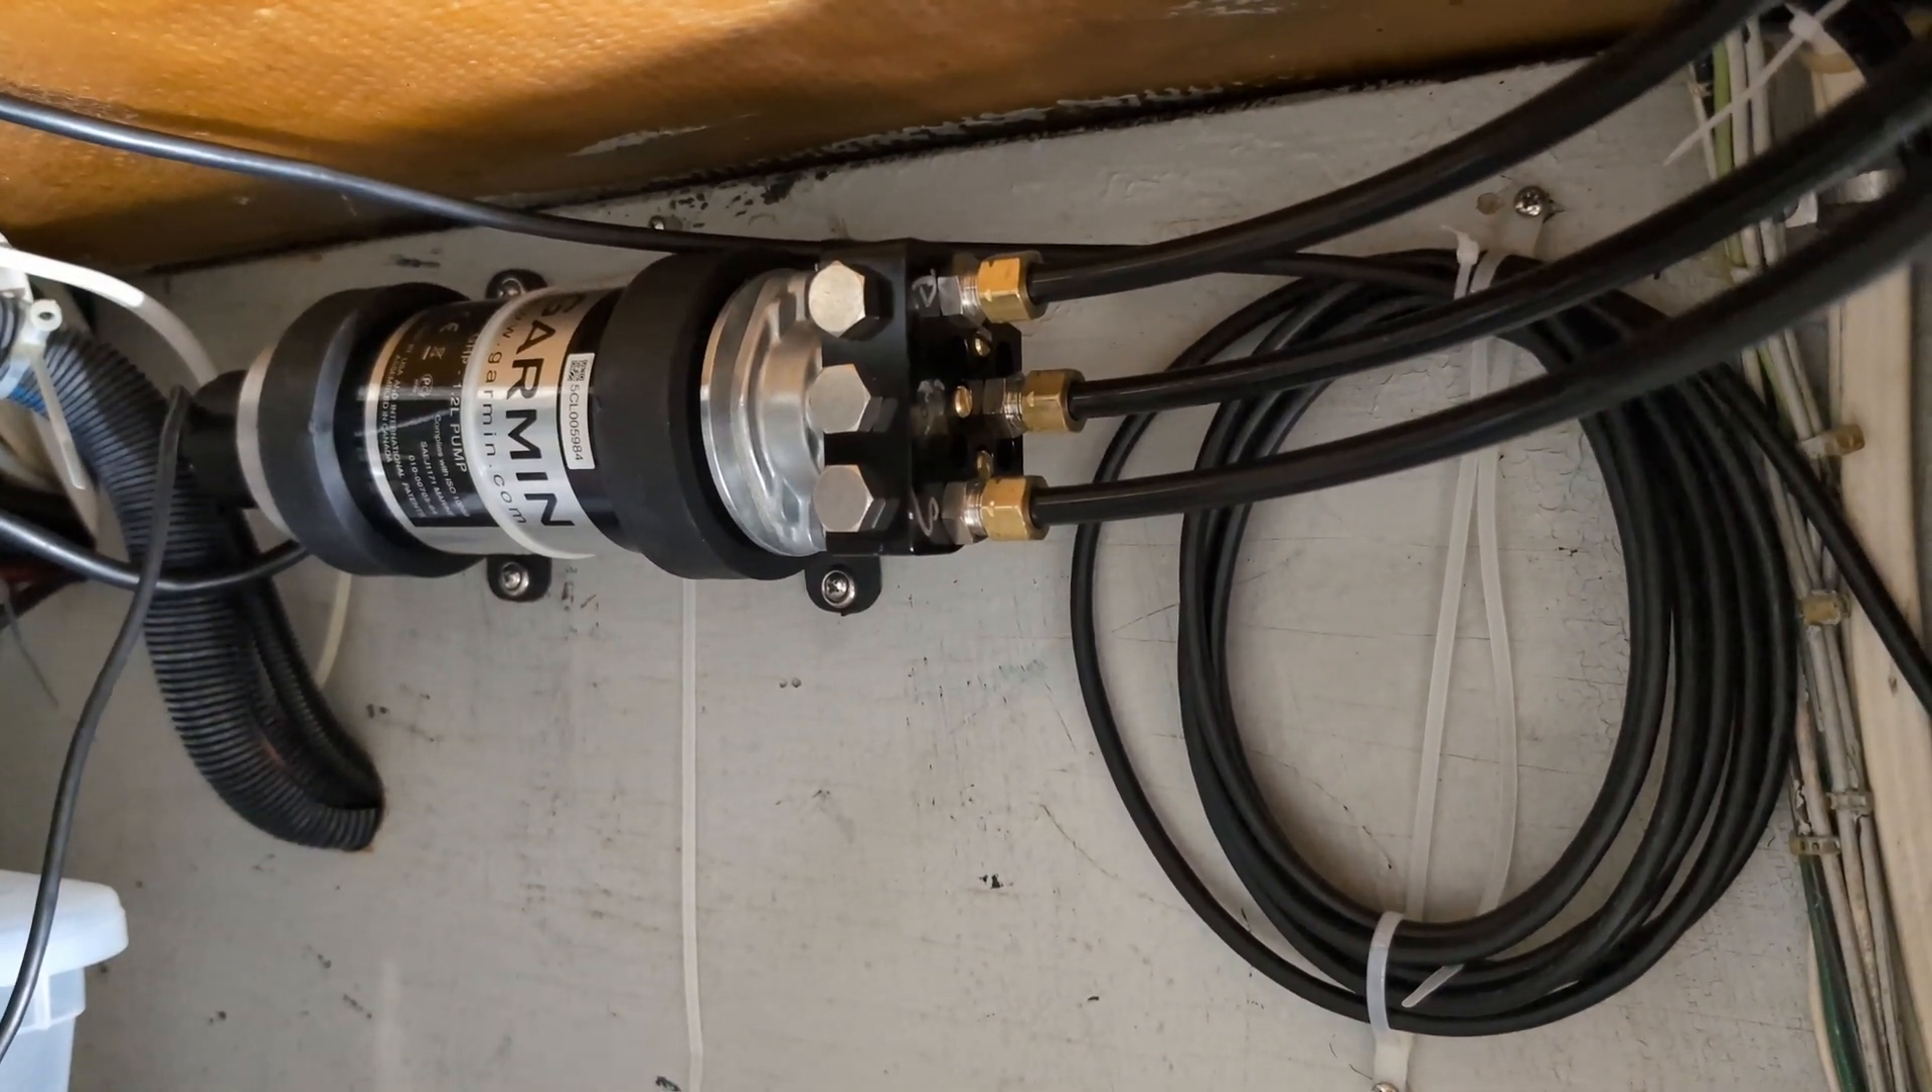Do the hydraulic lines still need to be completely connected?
No.